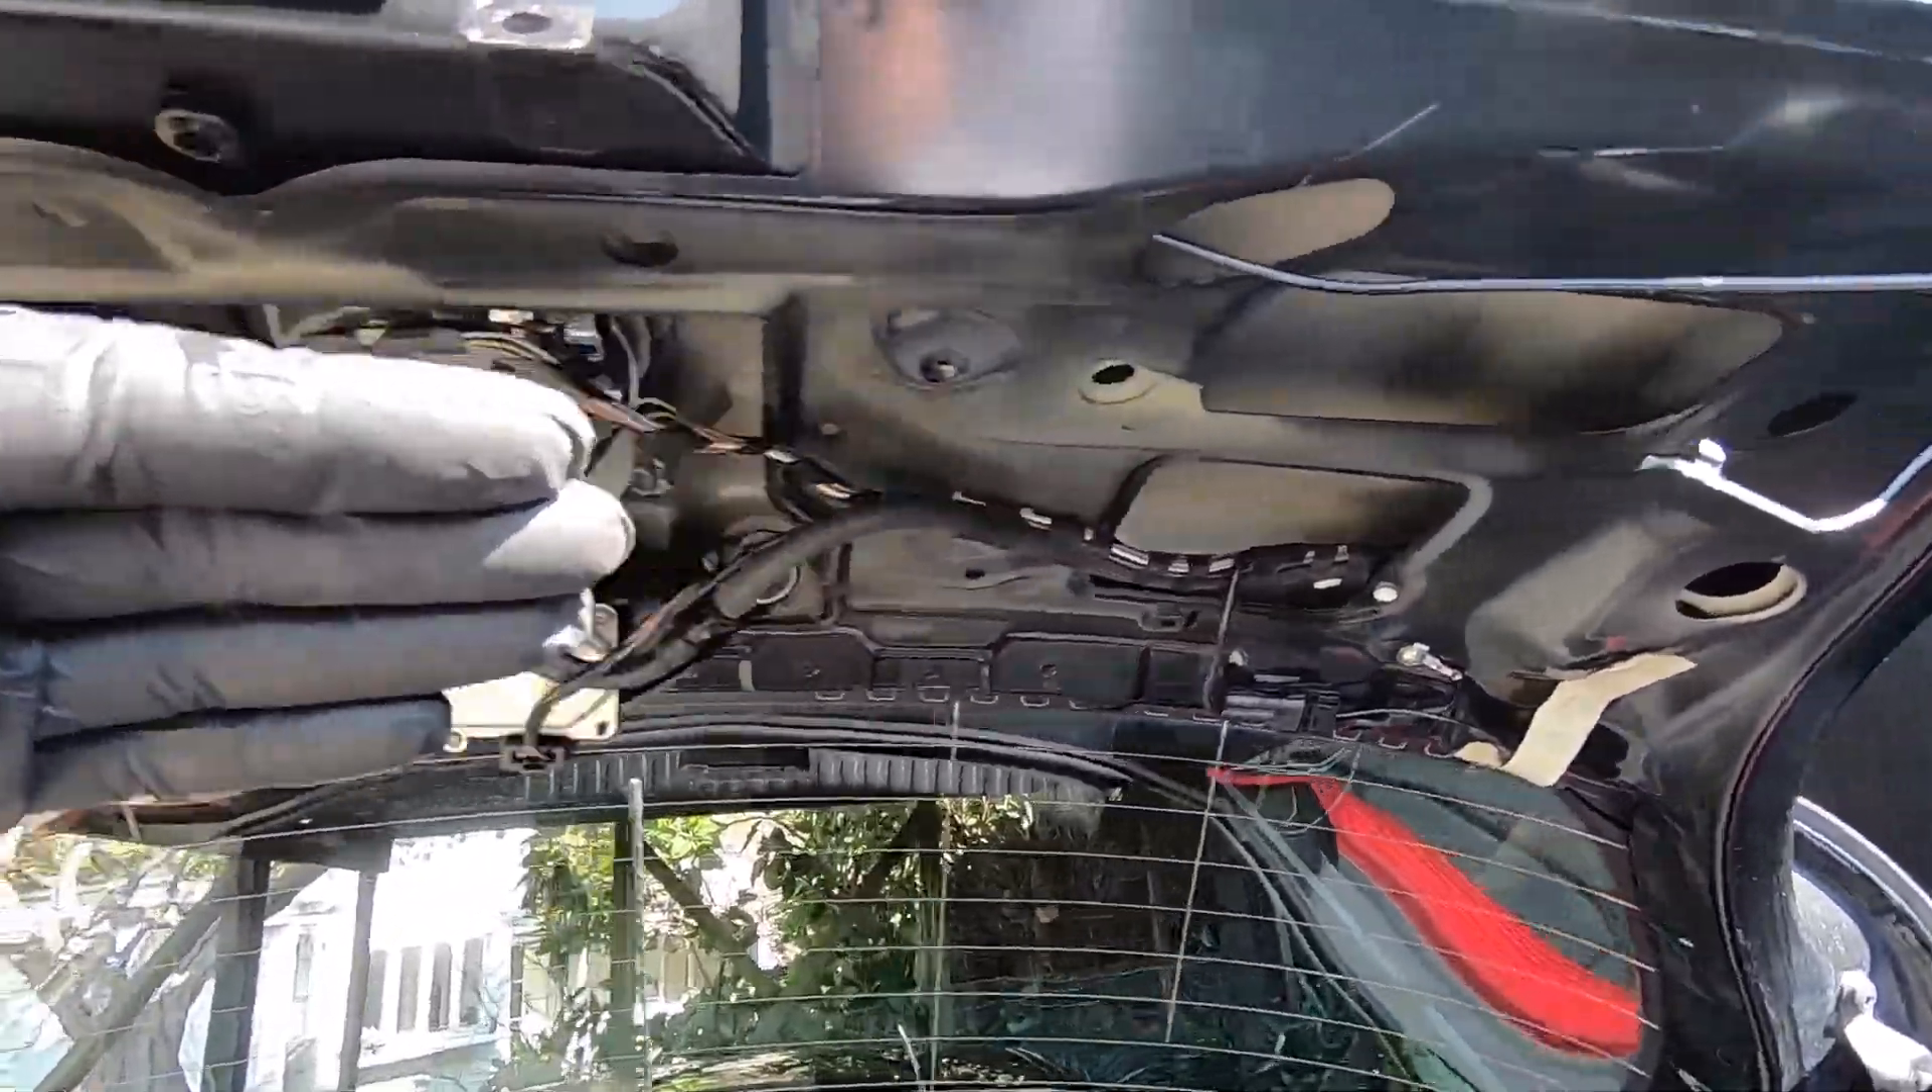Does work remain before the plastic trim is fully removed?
No.